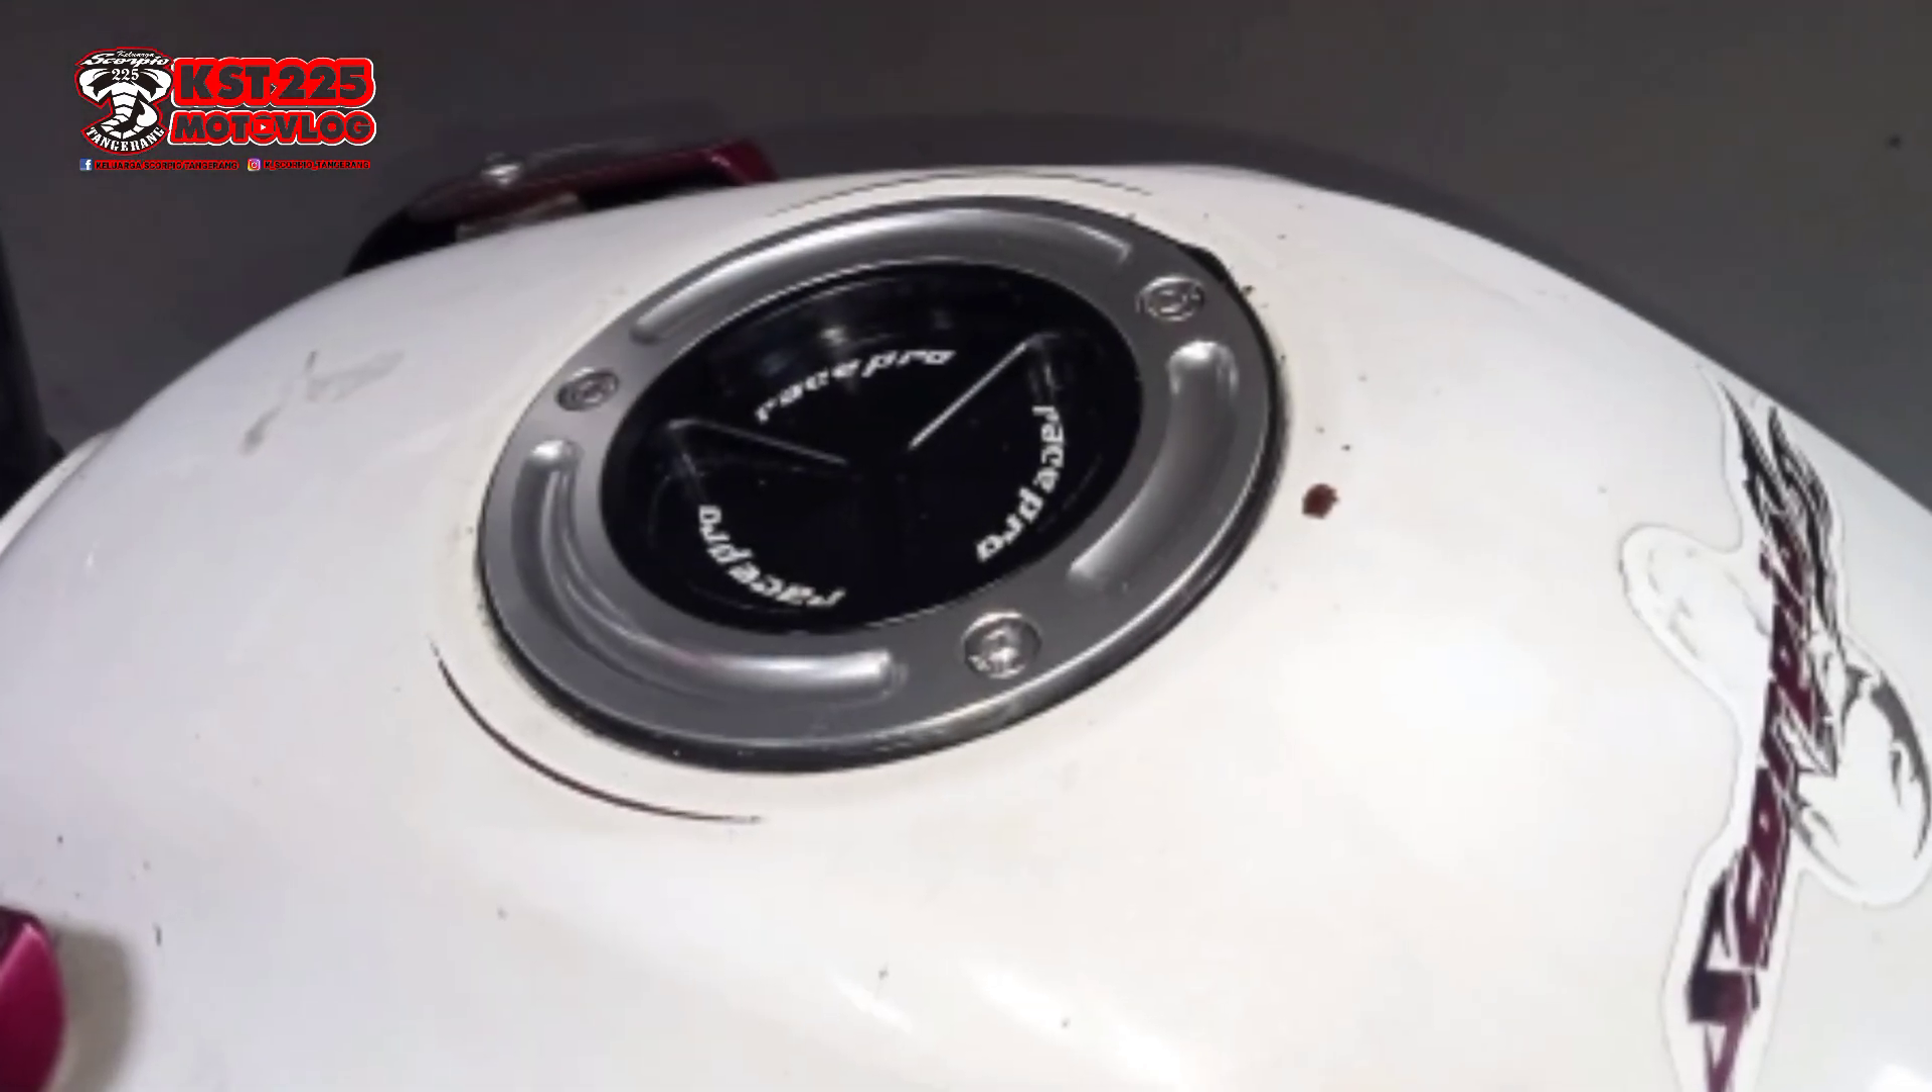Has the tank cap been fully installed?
Yes.